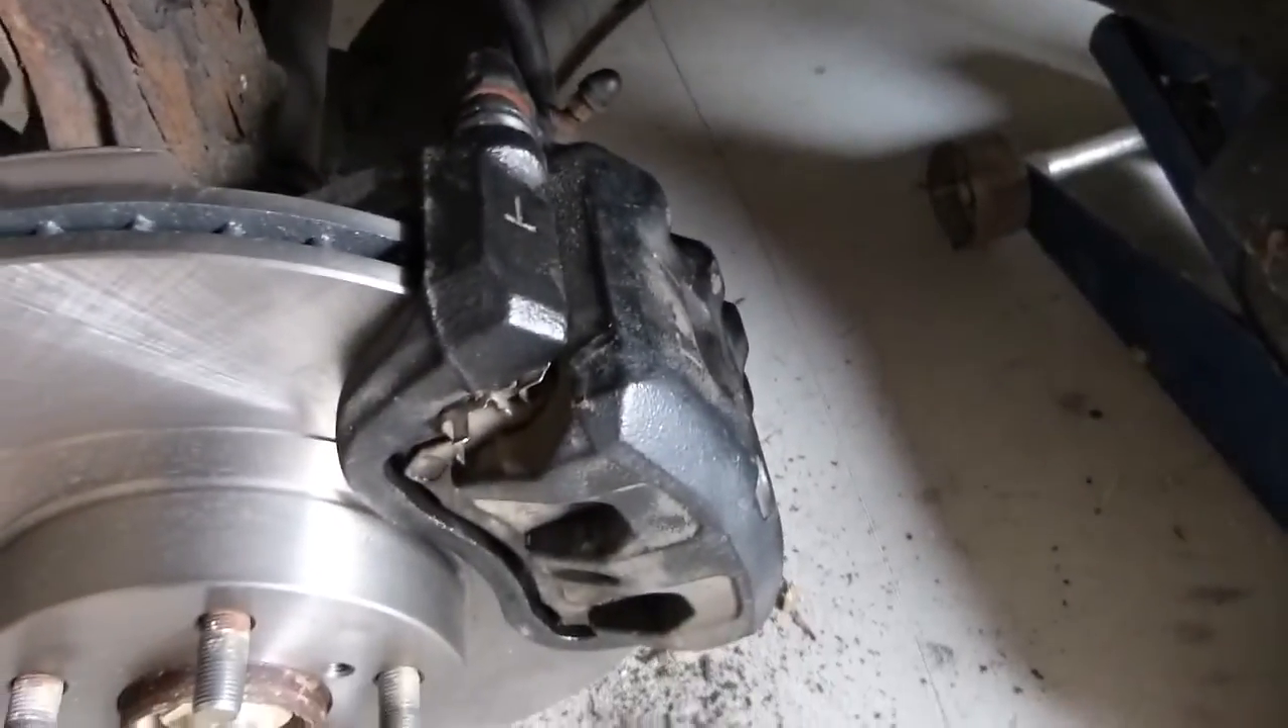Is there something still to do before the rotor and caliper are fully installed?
No.